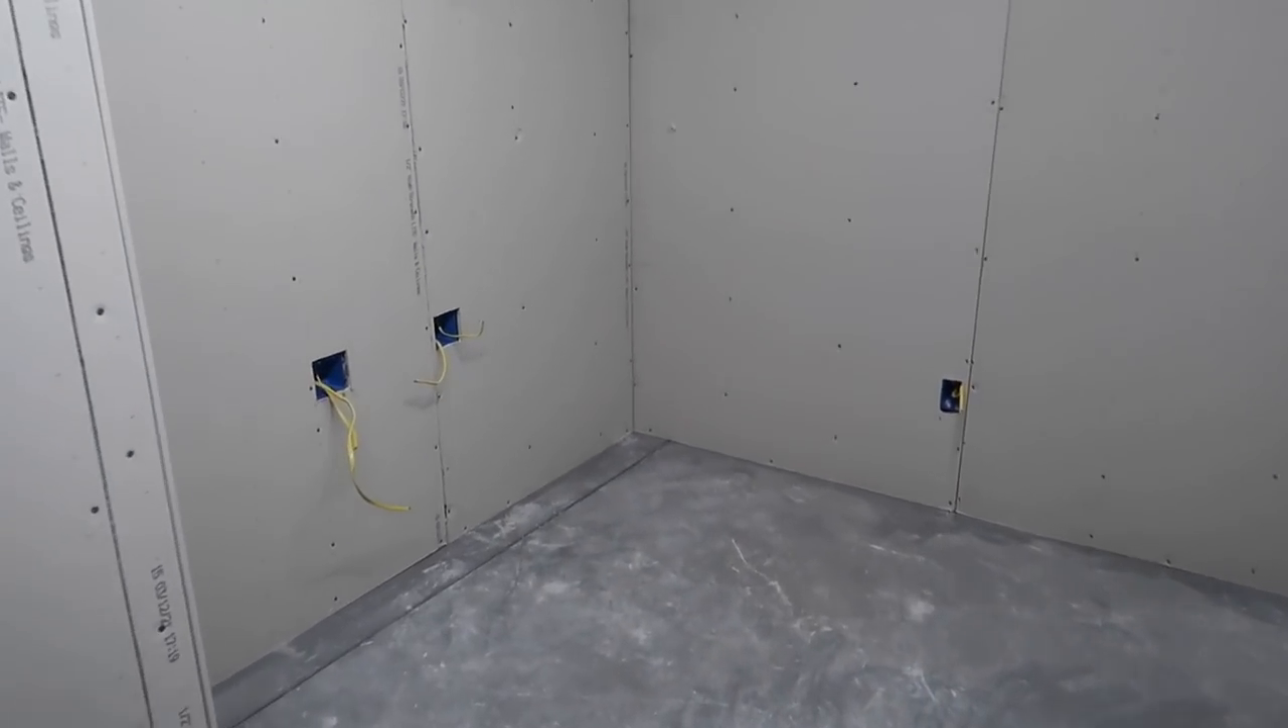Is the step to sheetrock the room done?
Yes.